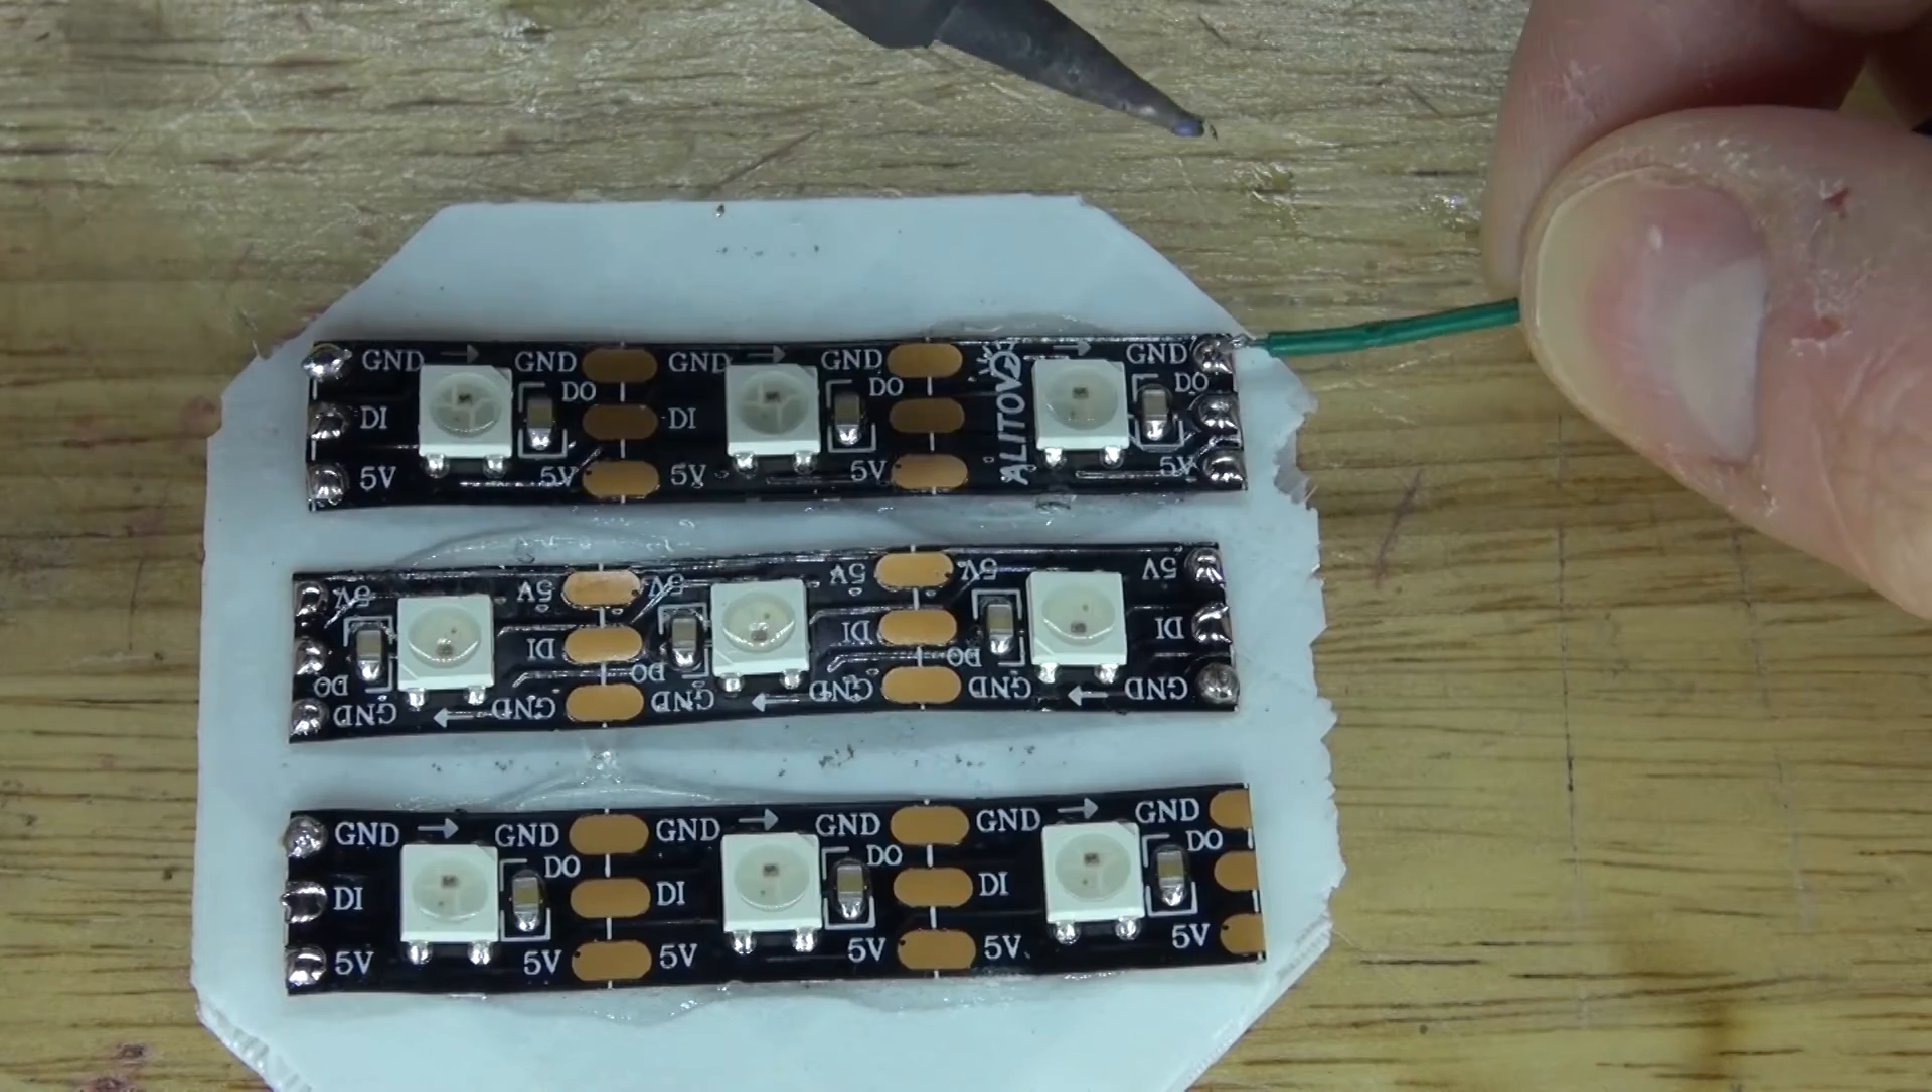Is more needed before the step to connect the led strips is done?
Yes.